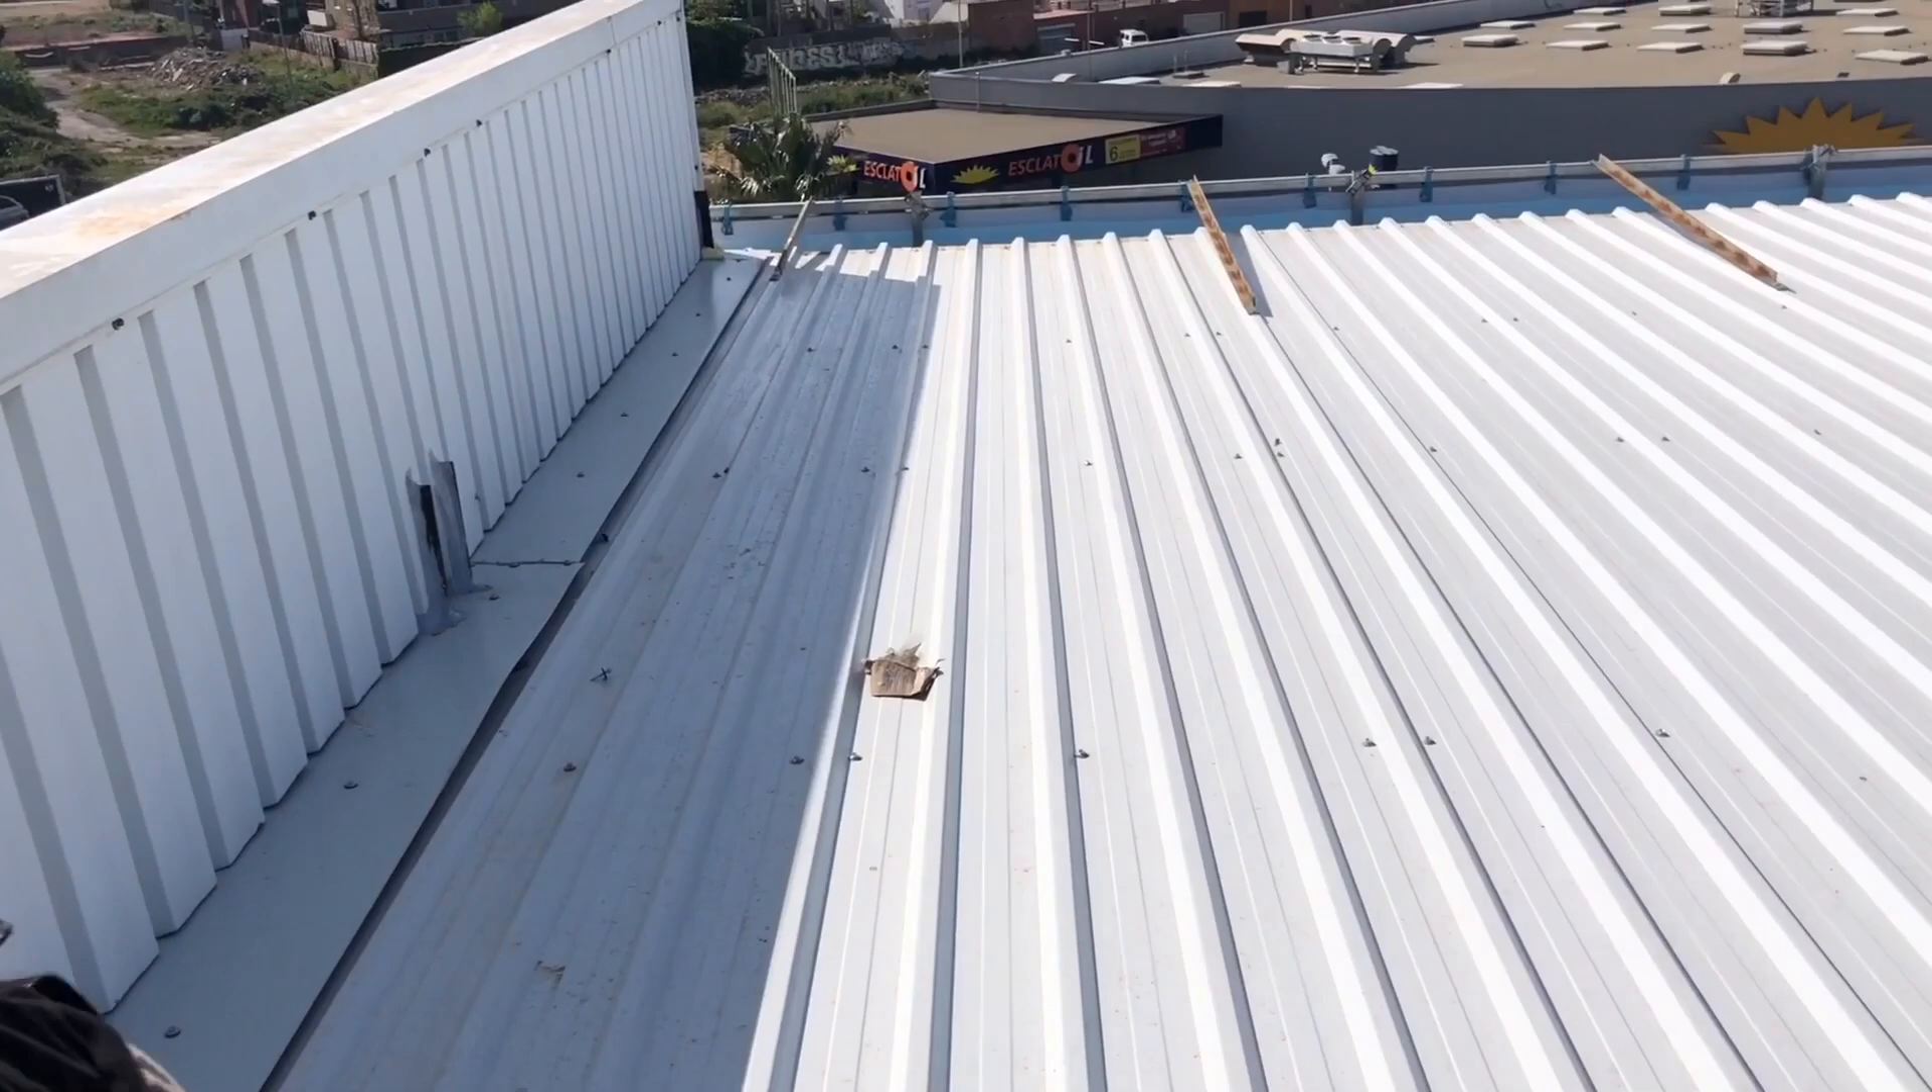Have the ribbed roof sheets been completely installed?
Yes.